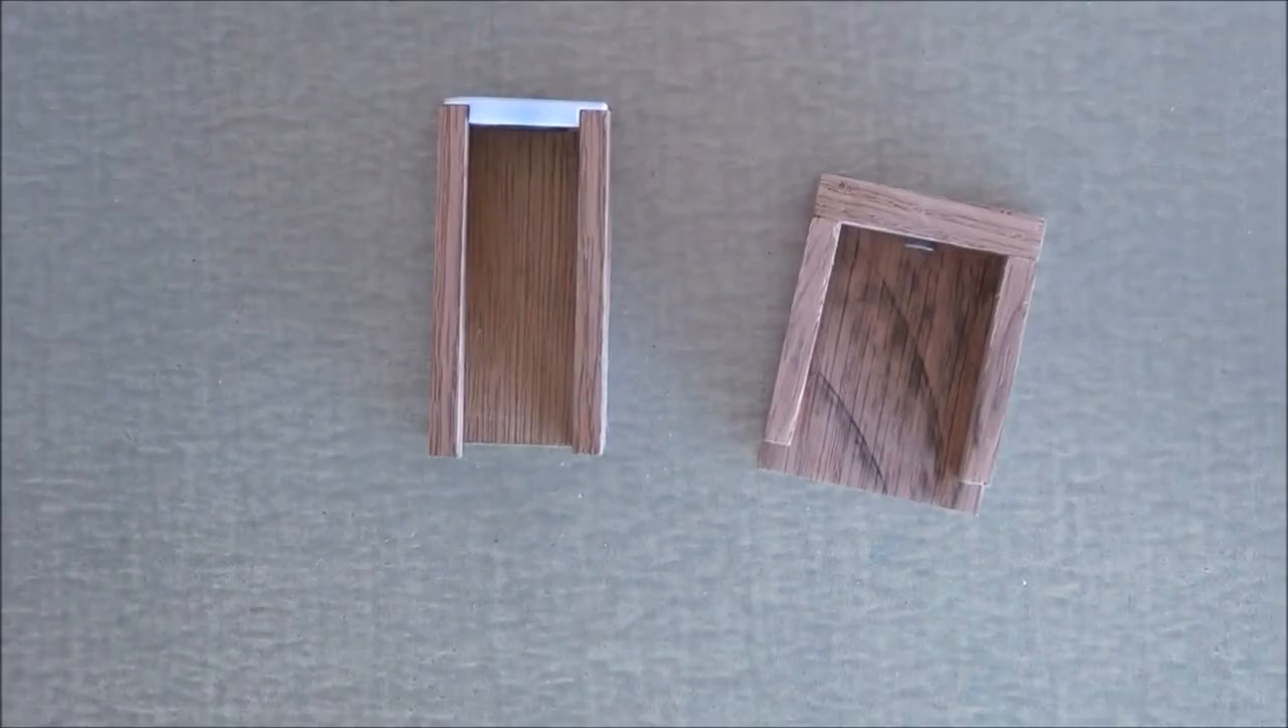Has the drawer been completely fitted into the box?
No.